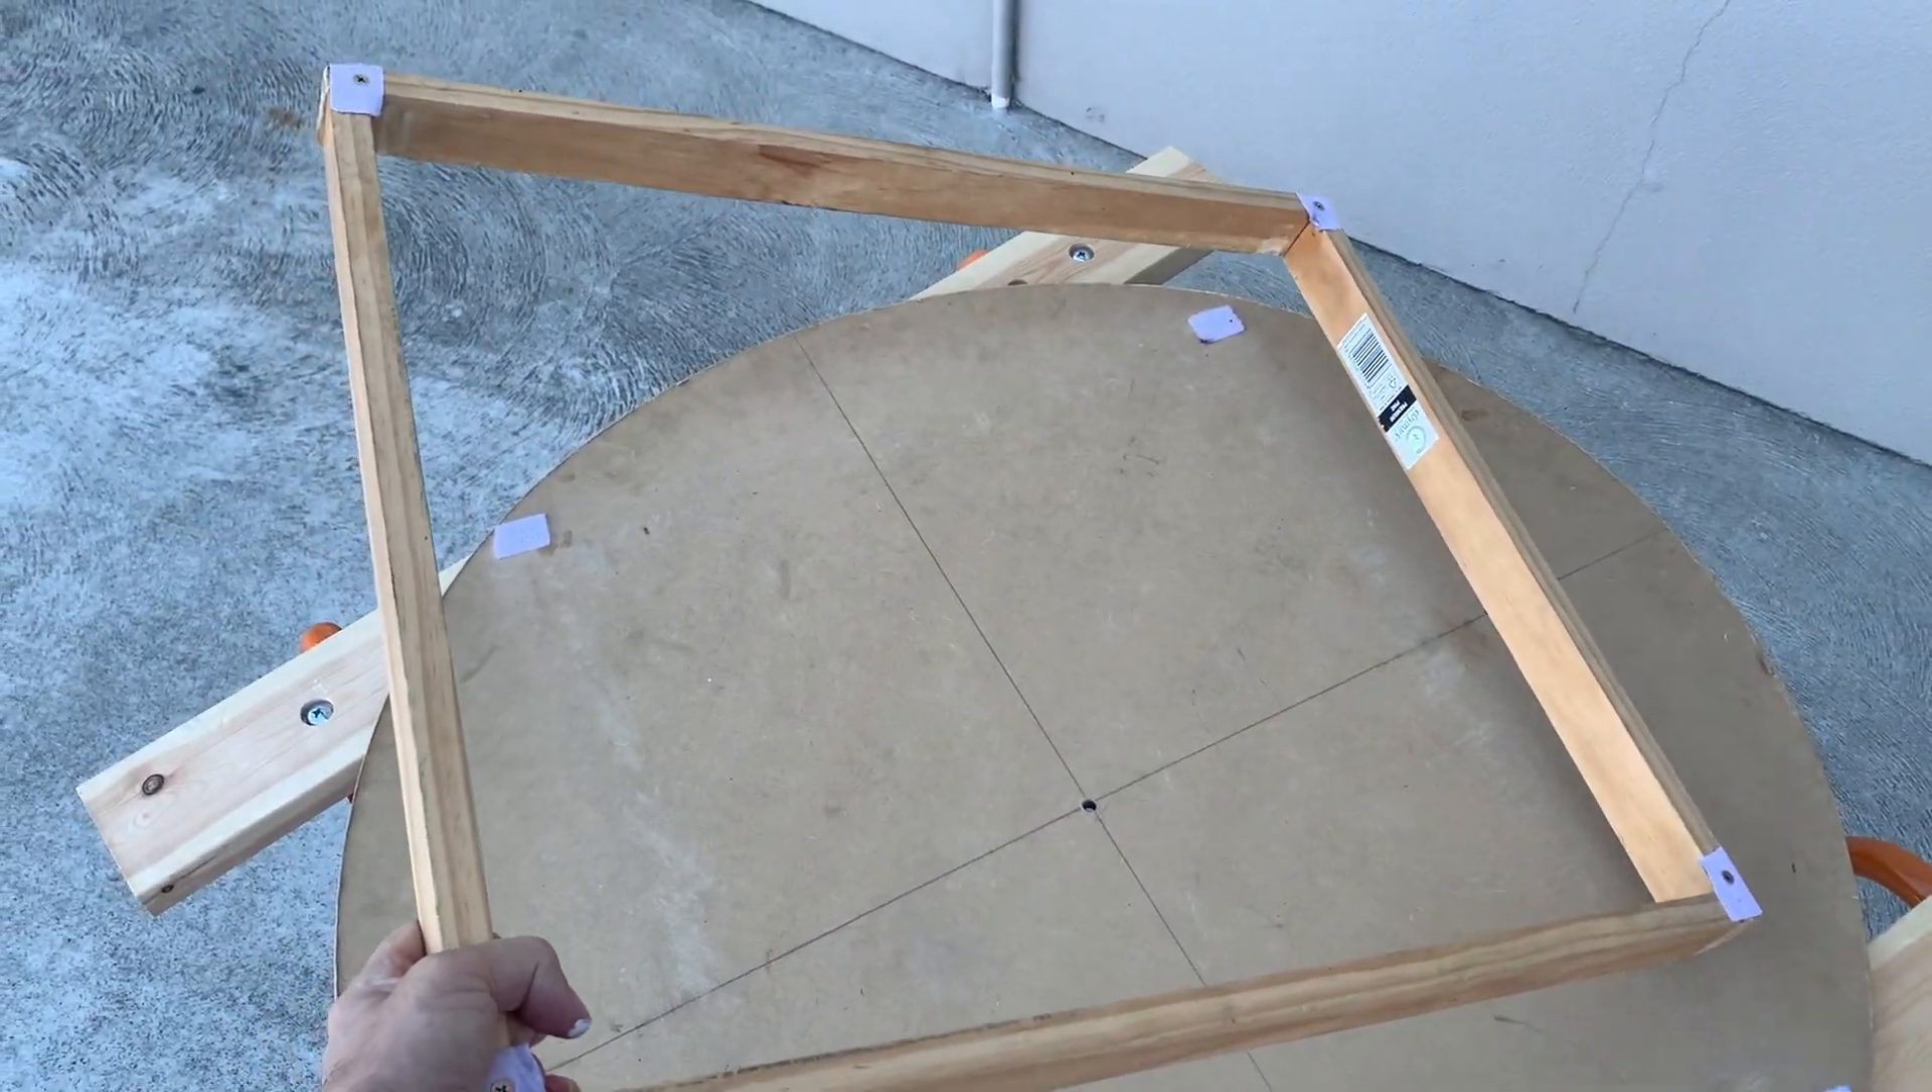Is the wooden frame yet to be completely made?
No.